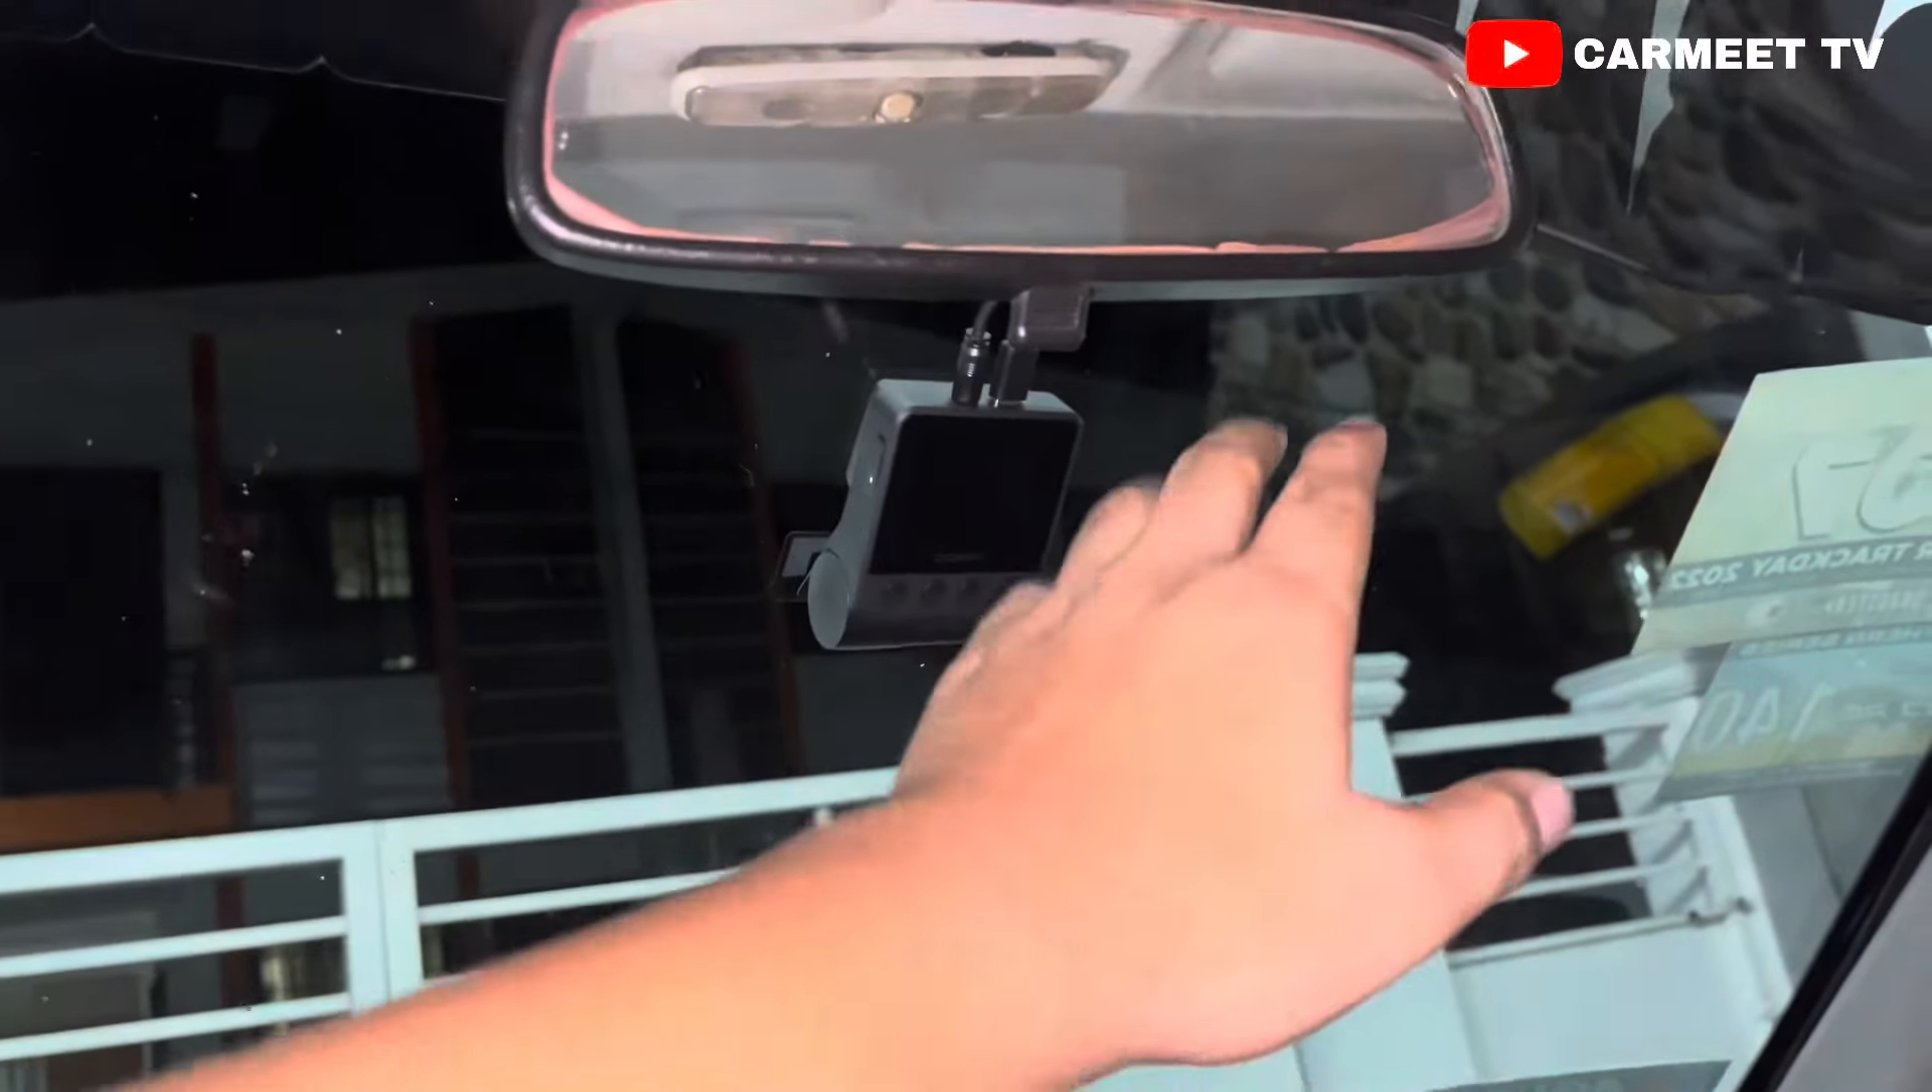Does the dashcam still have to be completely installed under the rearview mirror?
No.